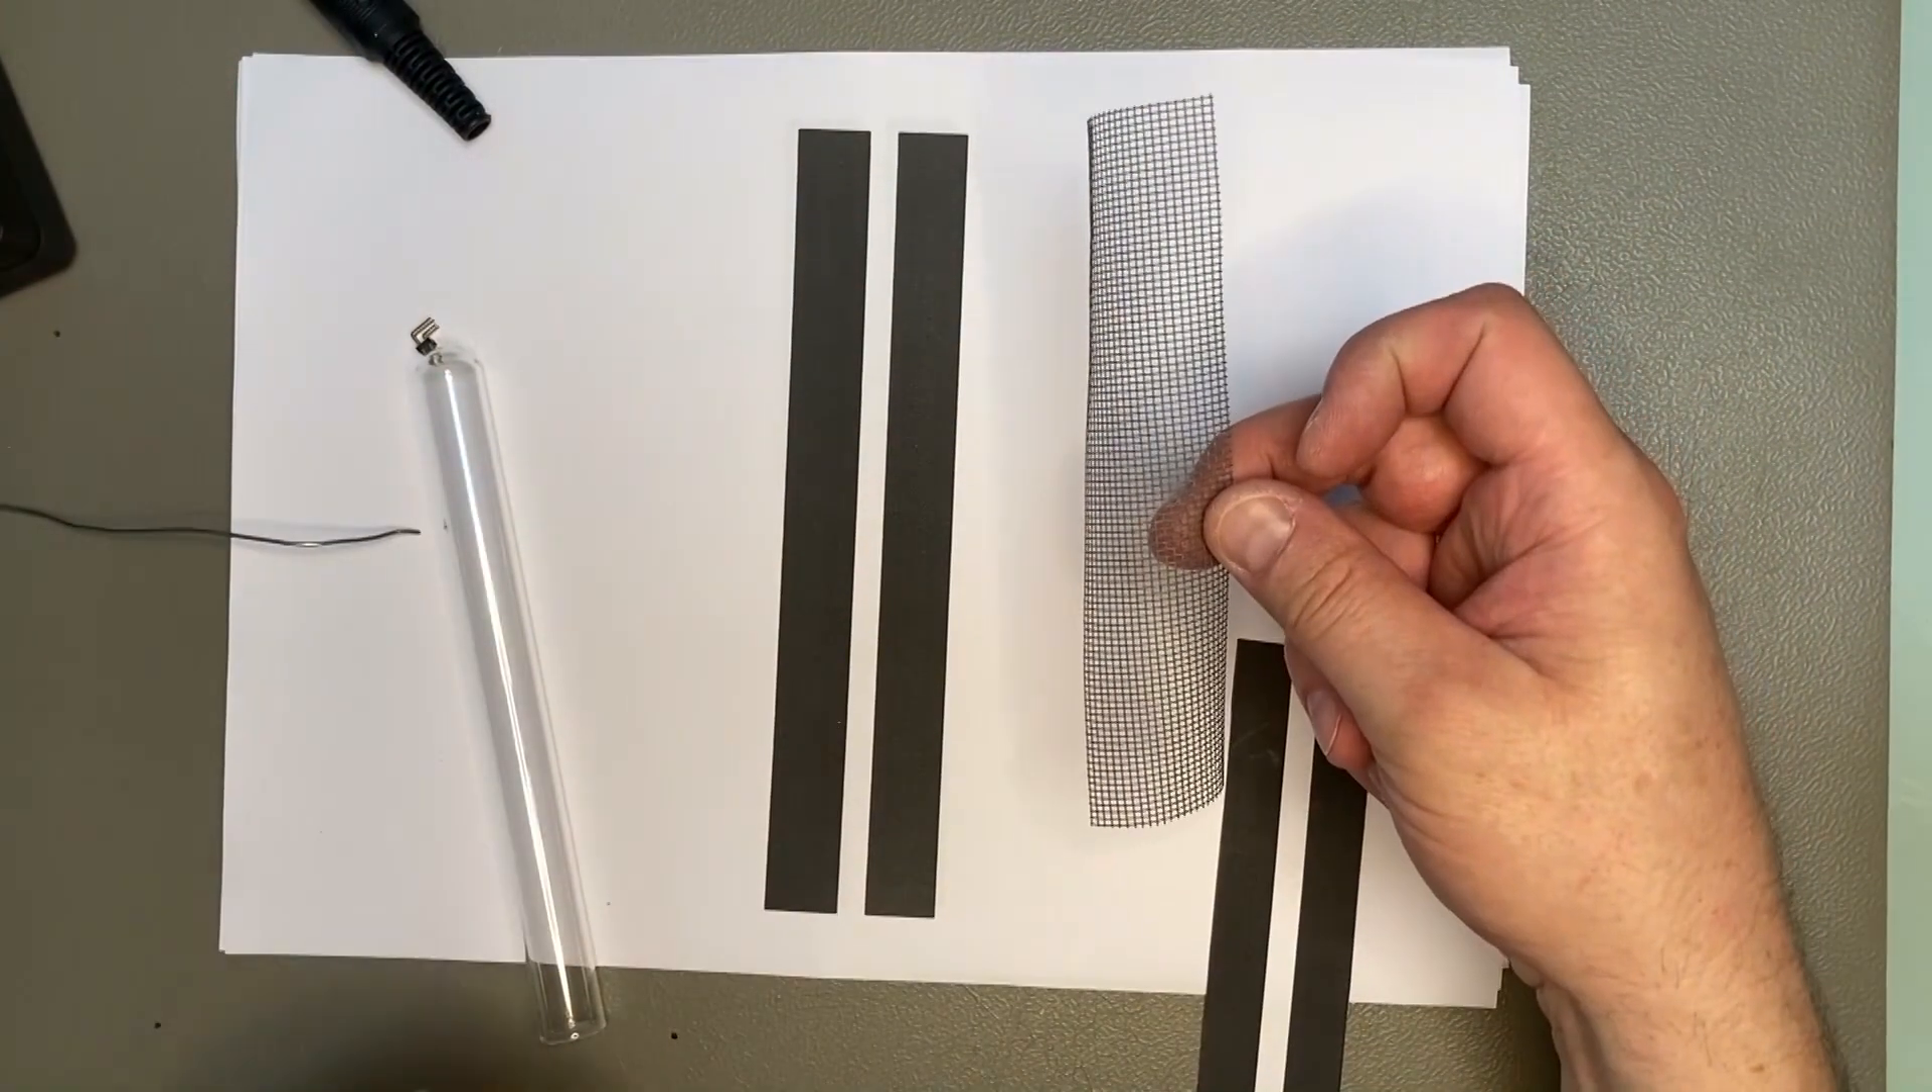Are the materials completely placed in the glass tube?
No.